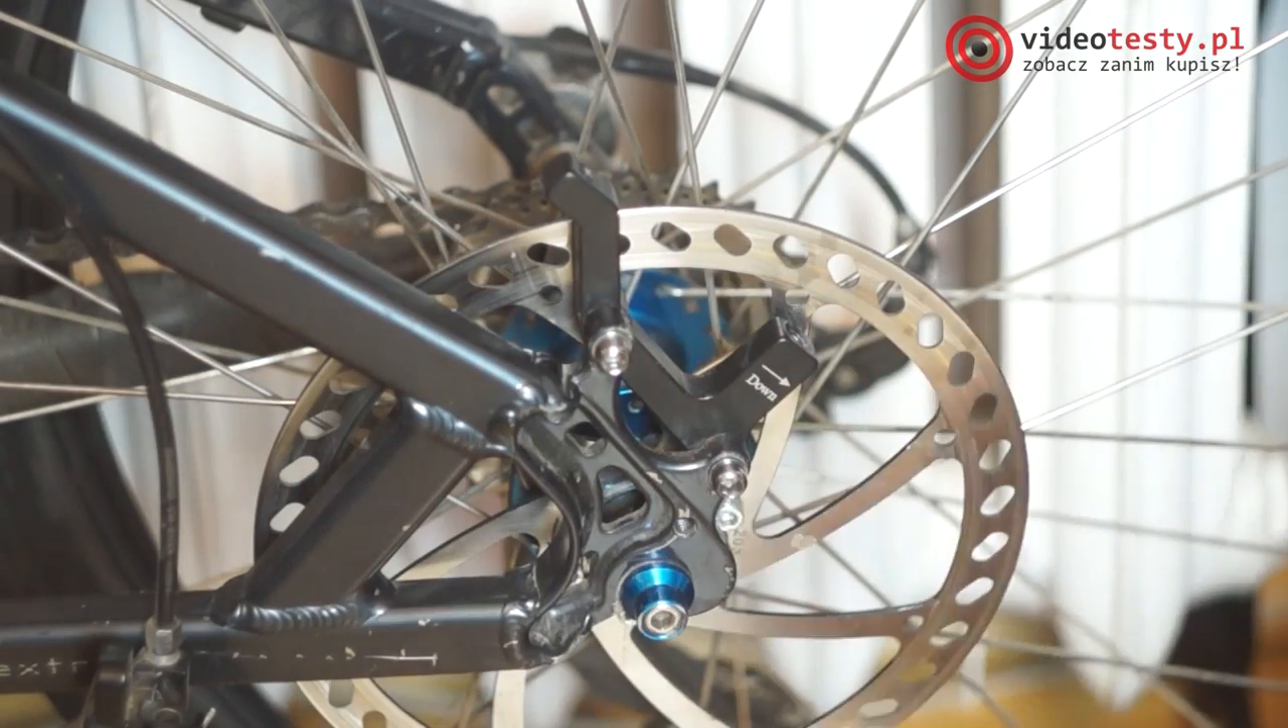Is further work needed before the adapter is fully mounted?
No.